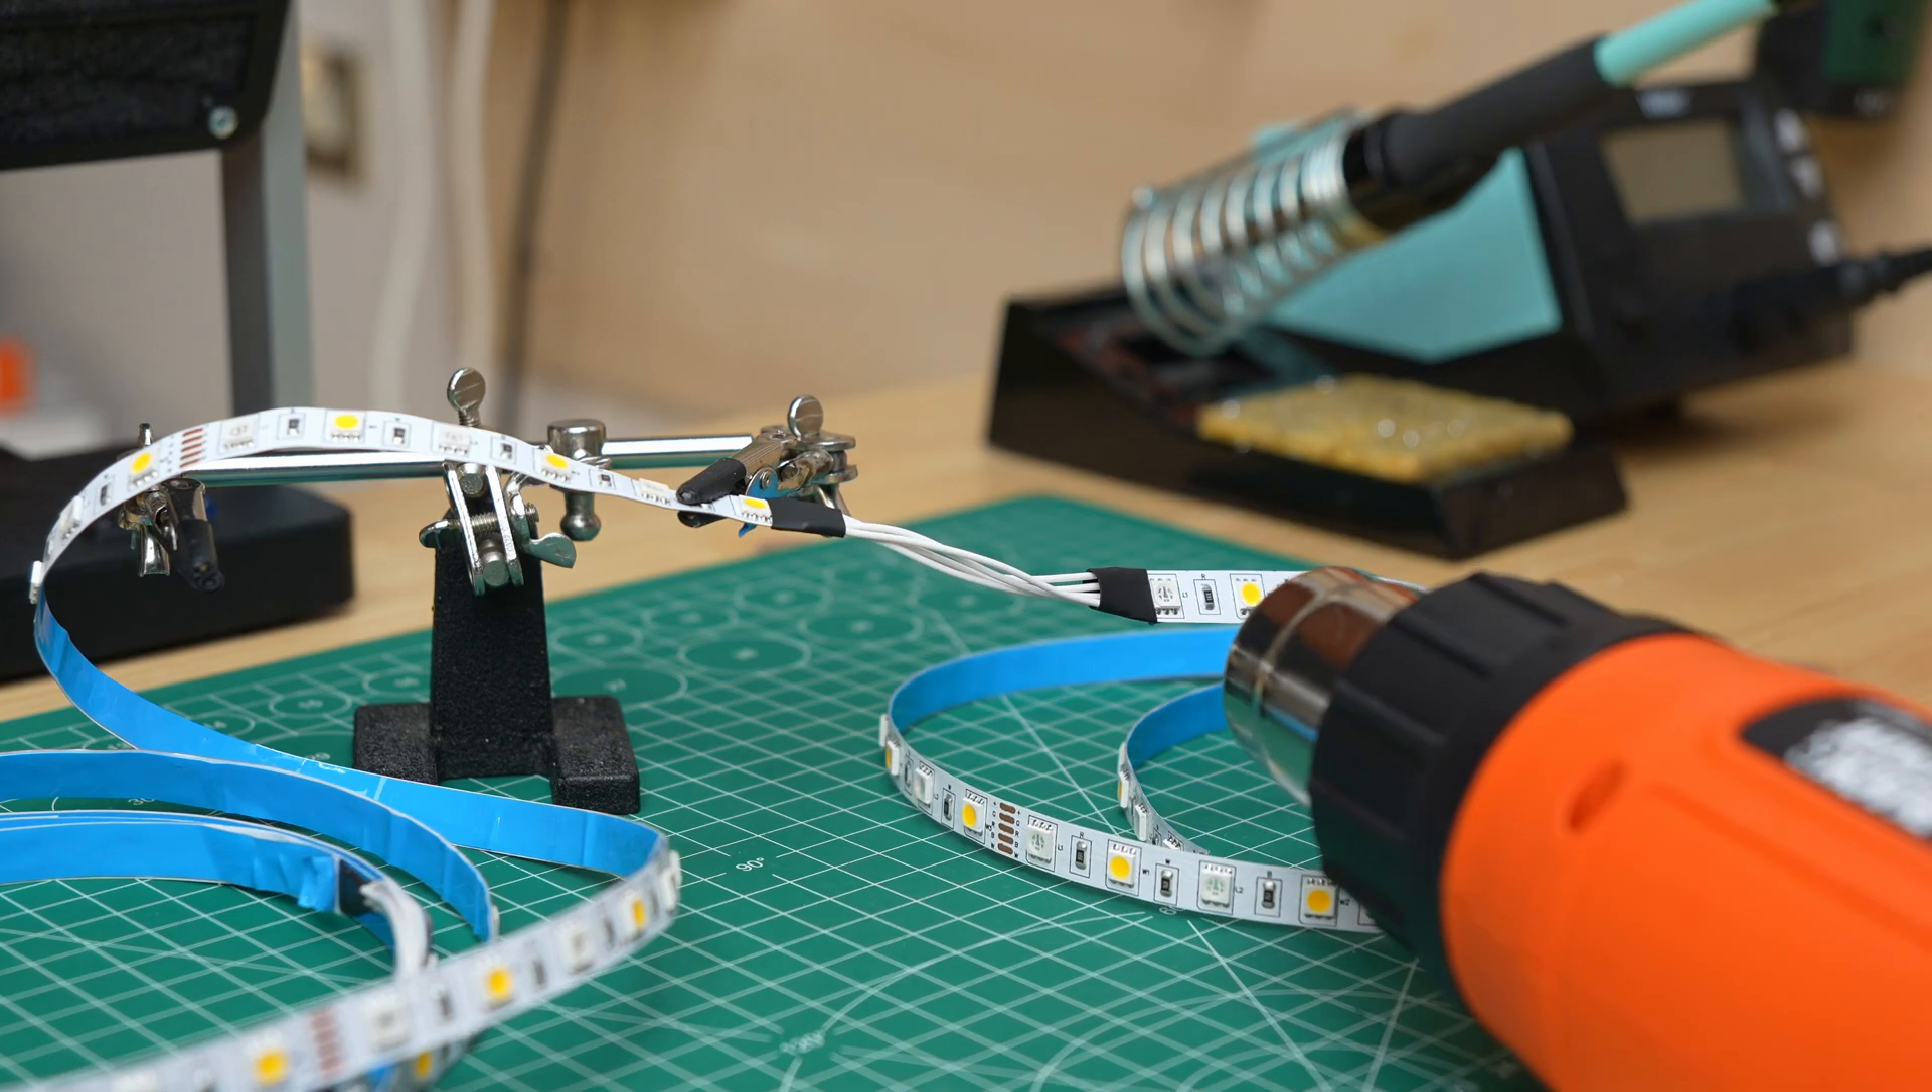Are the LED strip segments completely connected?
Yes.